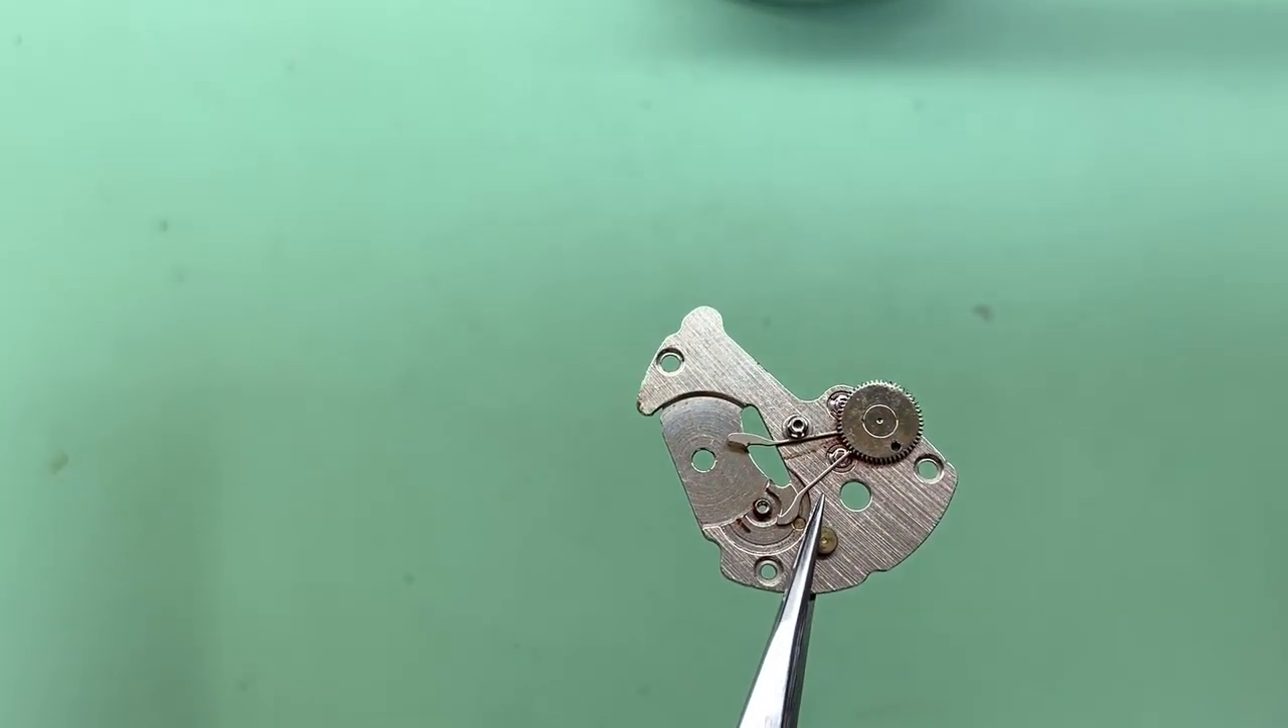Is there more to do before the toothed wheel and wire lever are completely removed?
Yes.